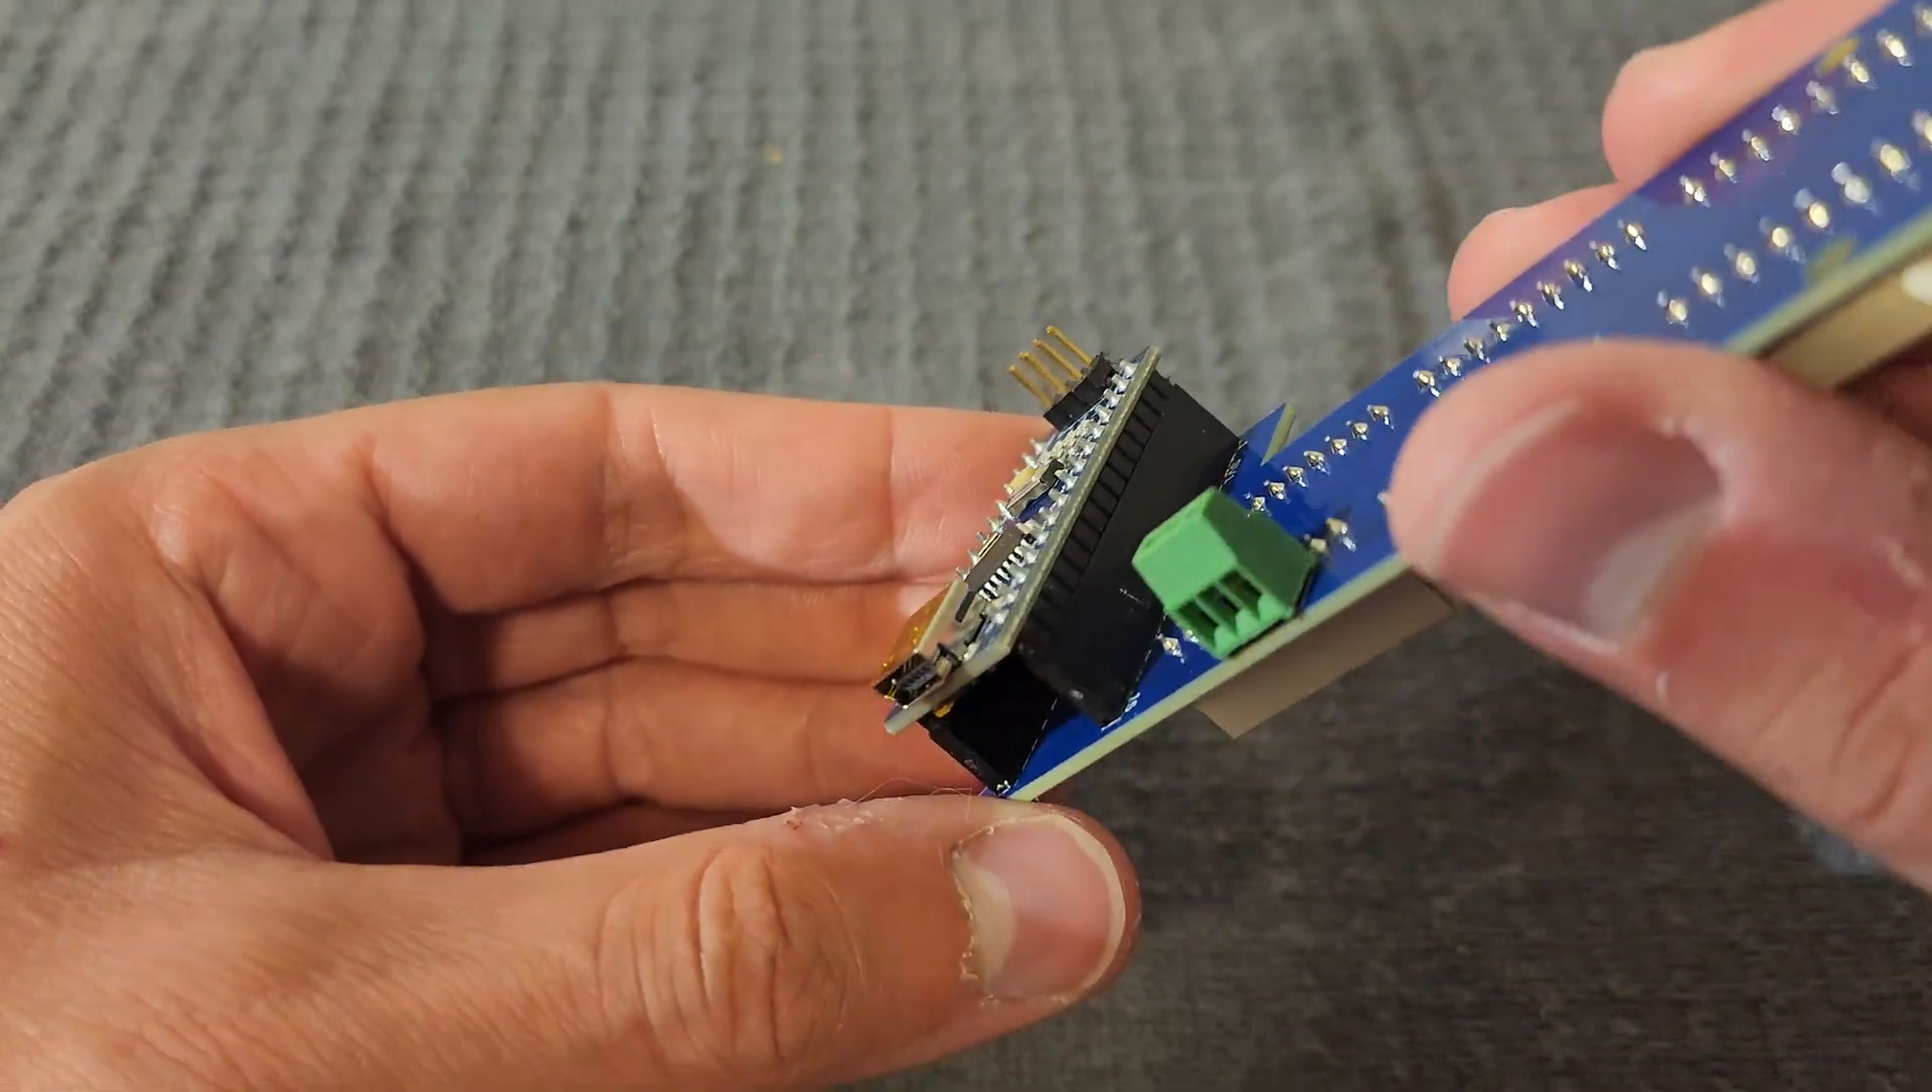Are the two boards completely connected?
Yes.